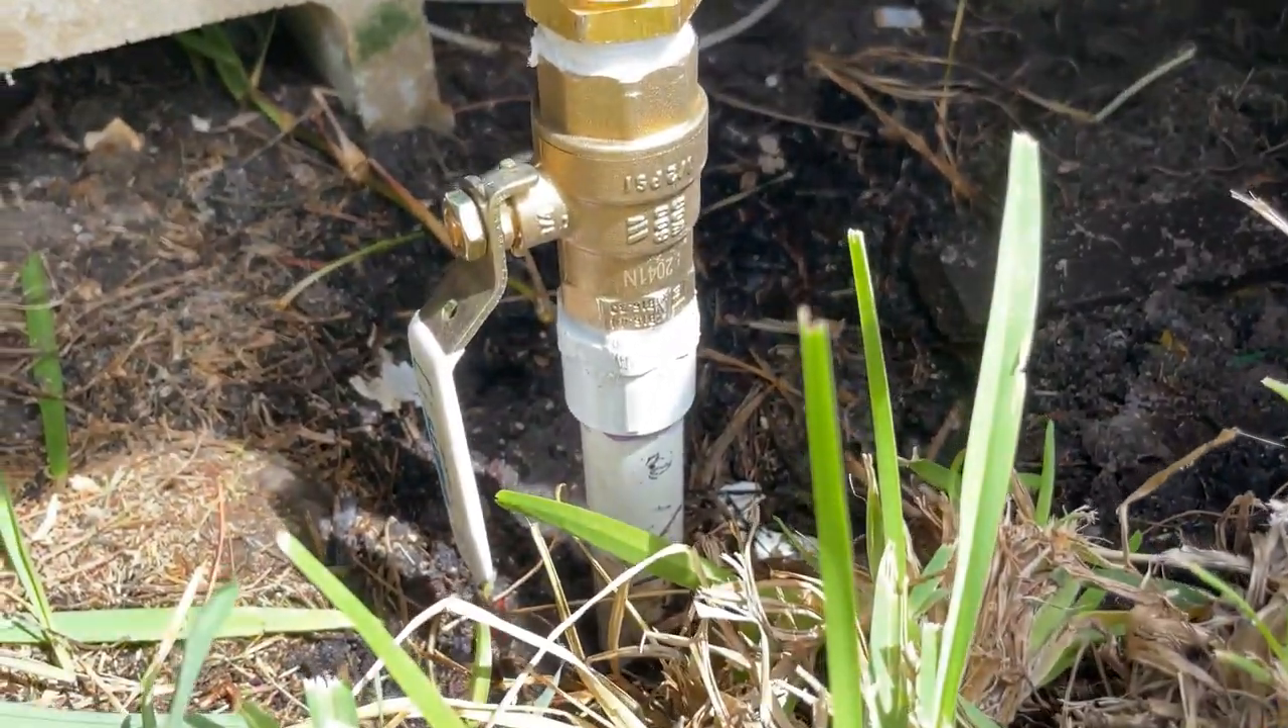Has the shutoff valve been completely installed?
Yes.